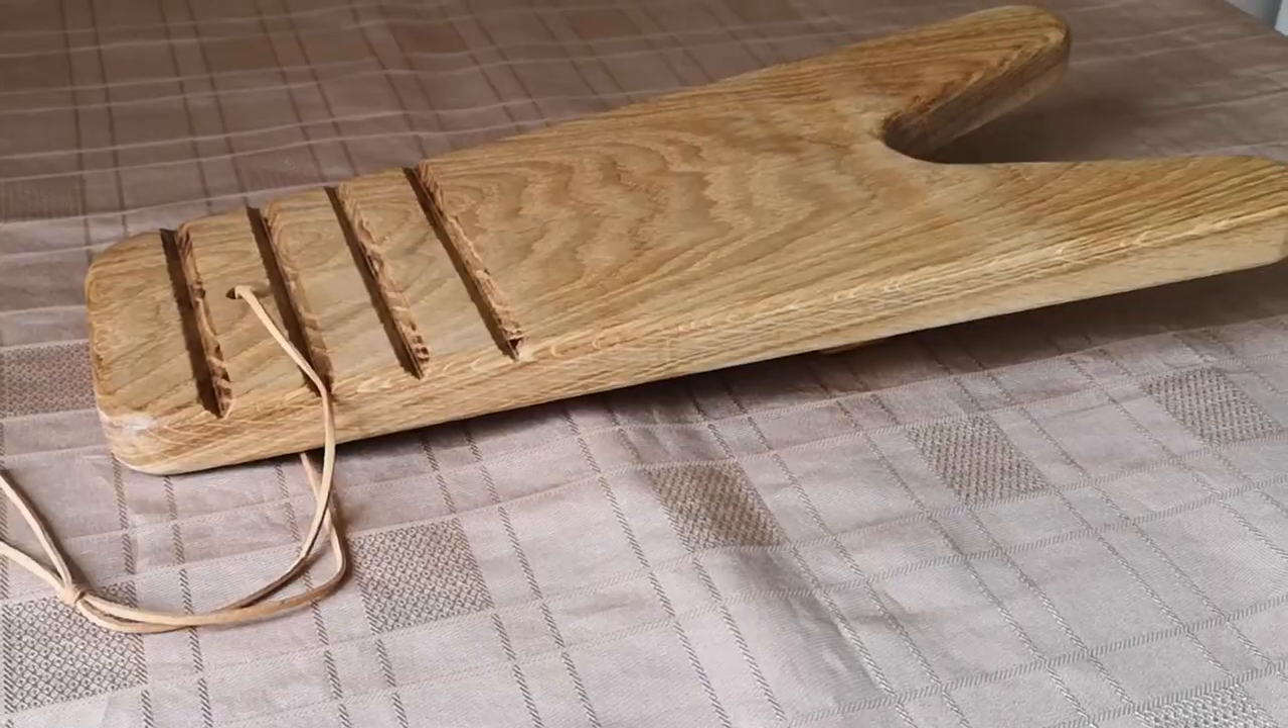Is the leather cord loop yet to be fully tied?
No.